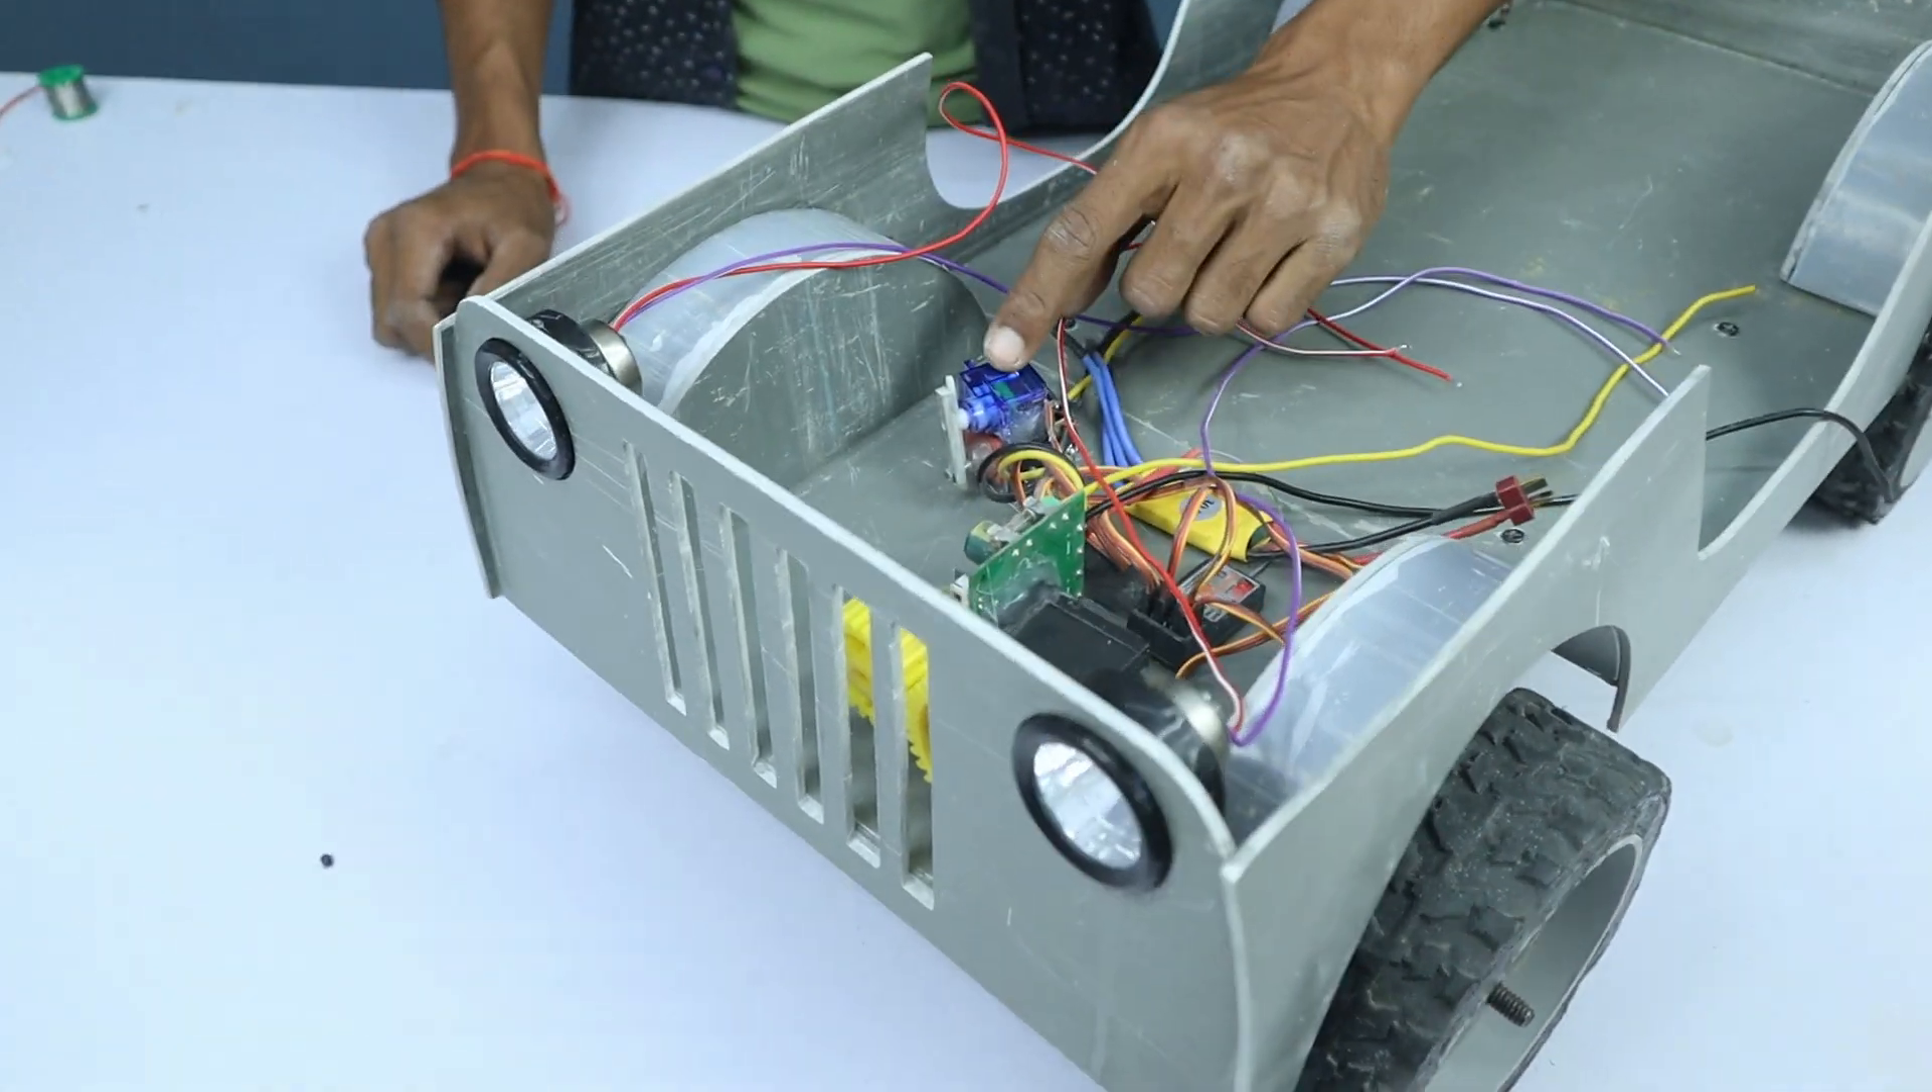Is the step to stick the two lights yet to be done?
No.